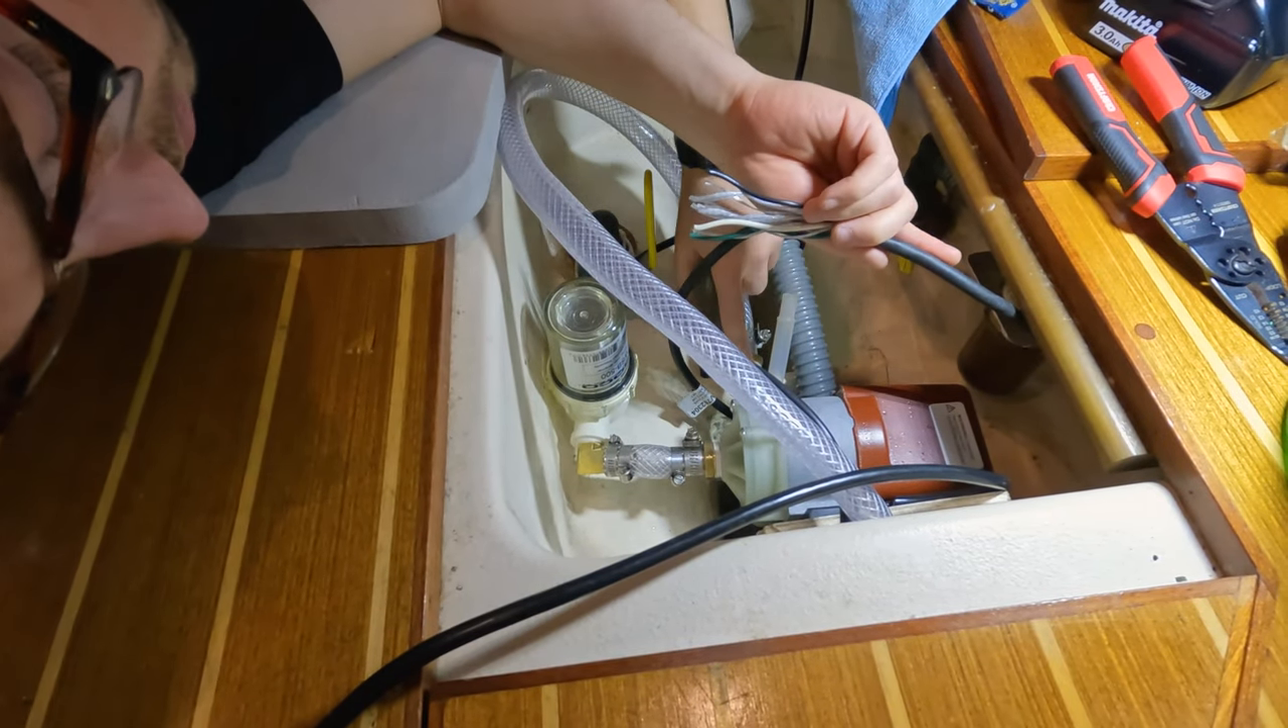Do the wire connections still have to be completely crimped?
Yes.